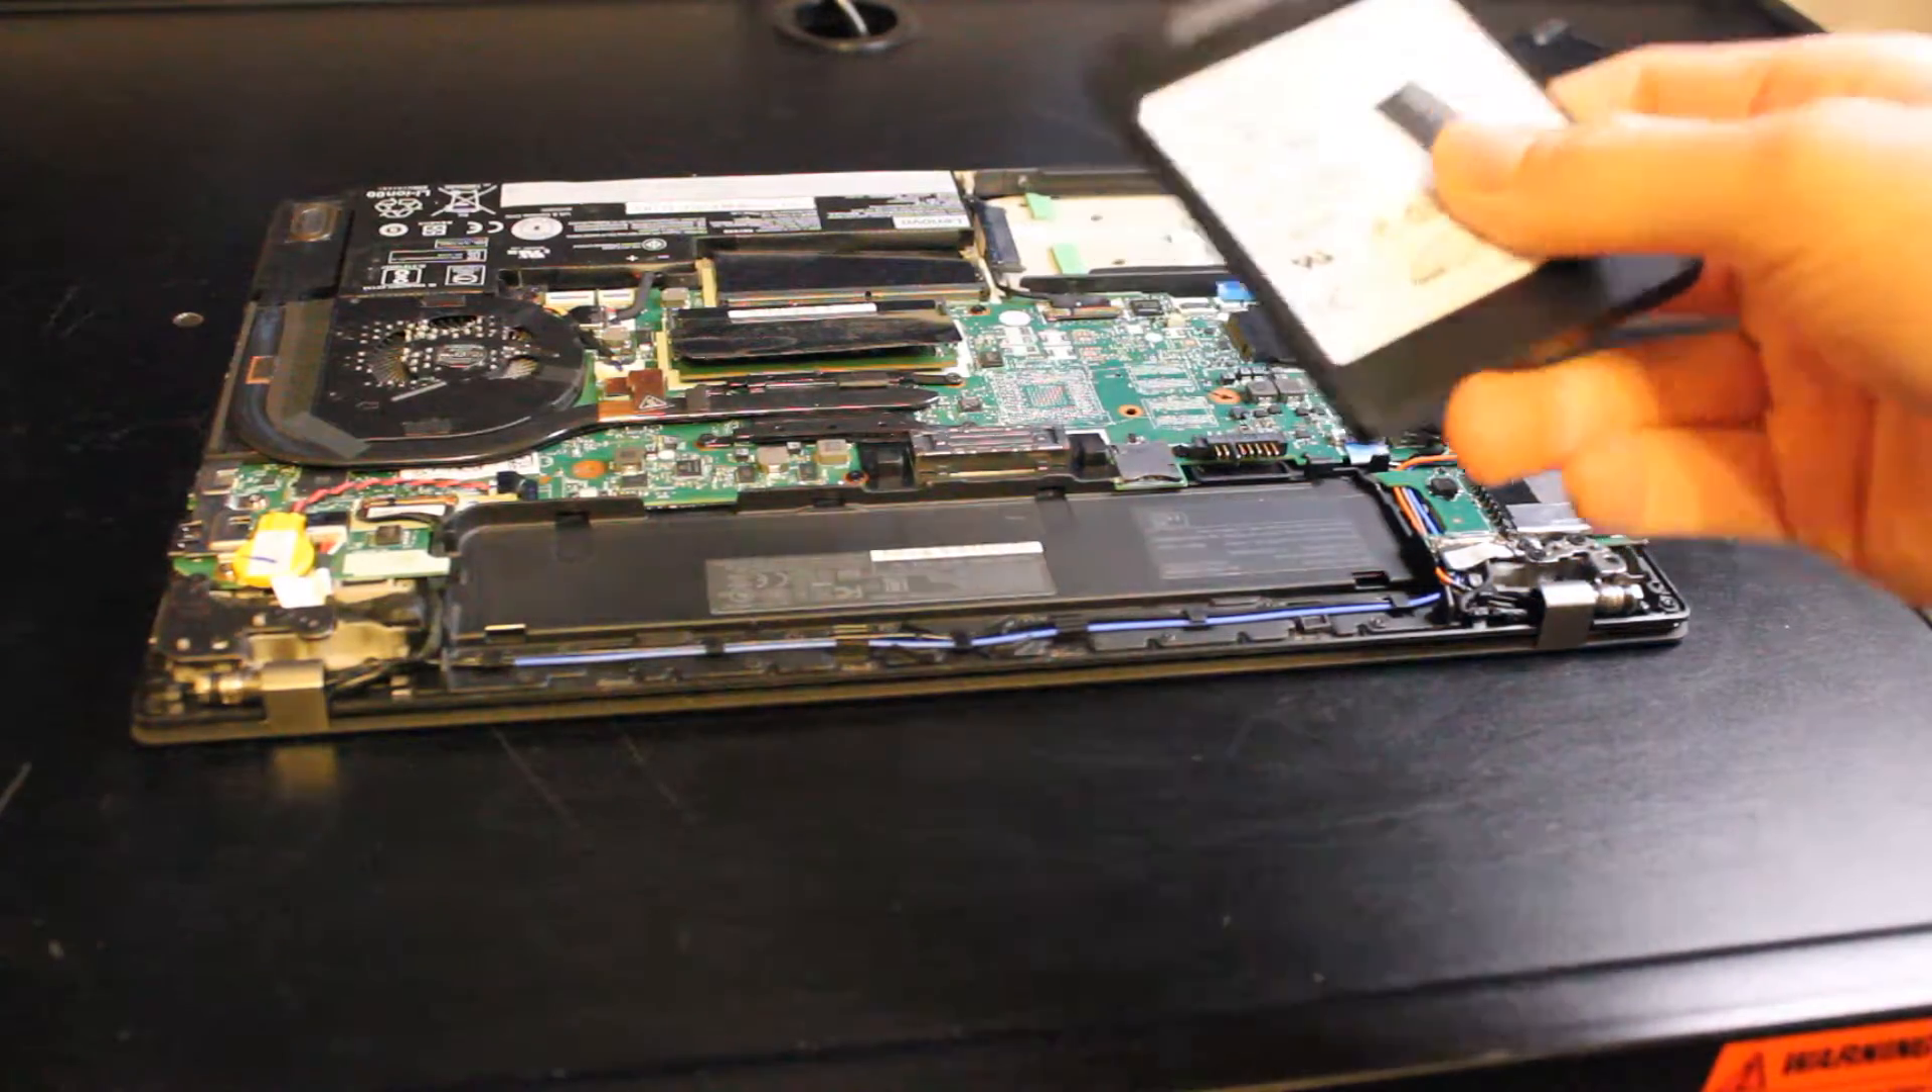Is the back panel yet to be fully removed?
No.